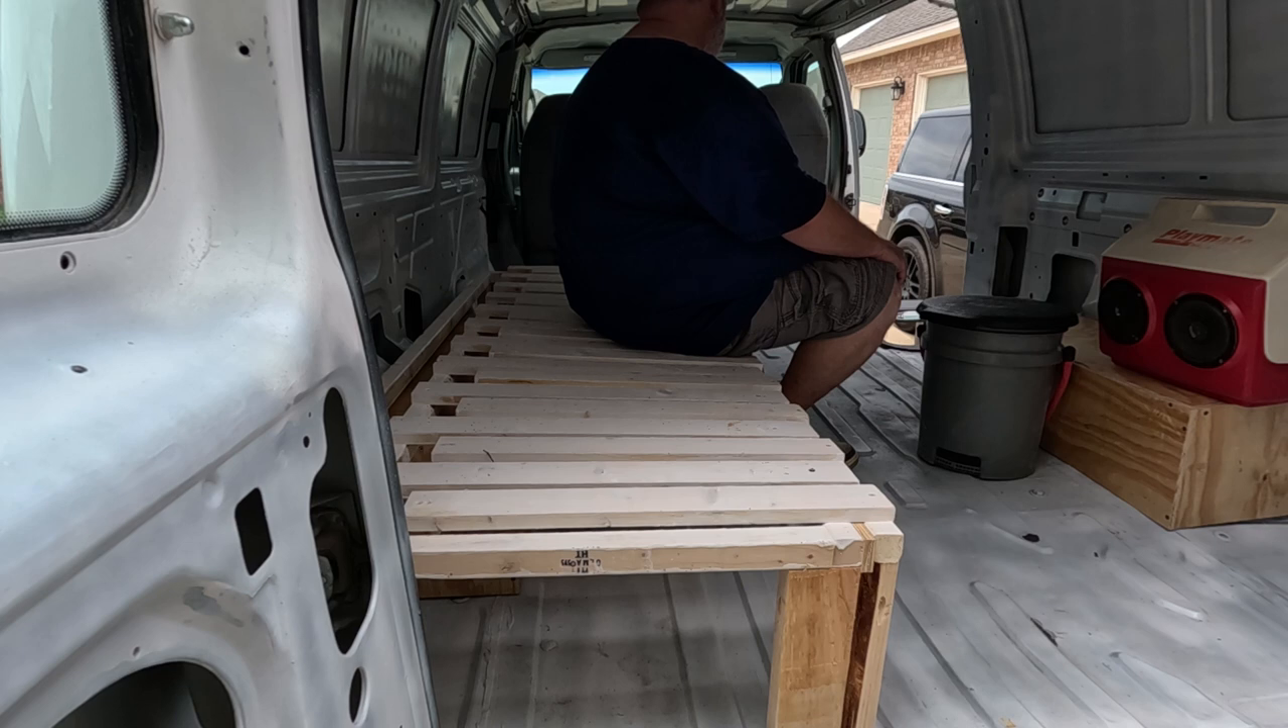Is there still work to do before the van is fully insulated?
Yes.